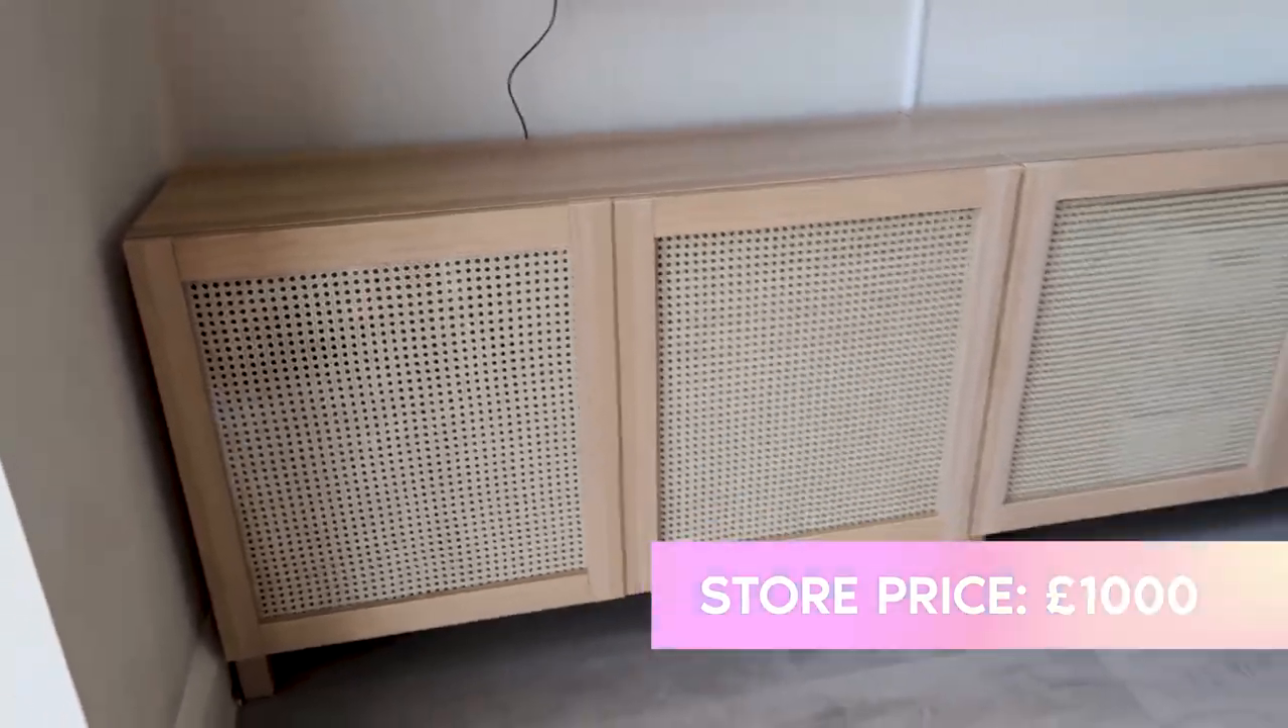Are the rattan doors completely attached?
Yes.